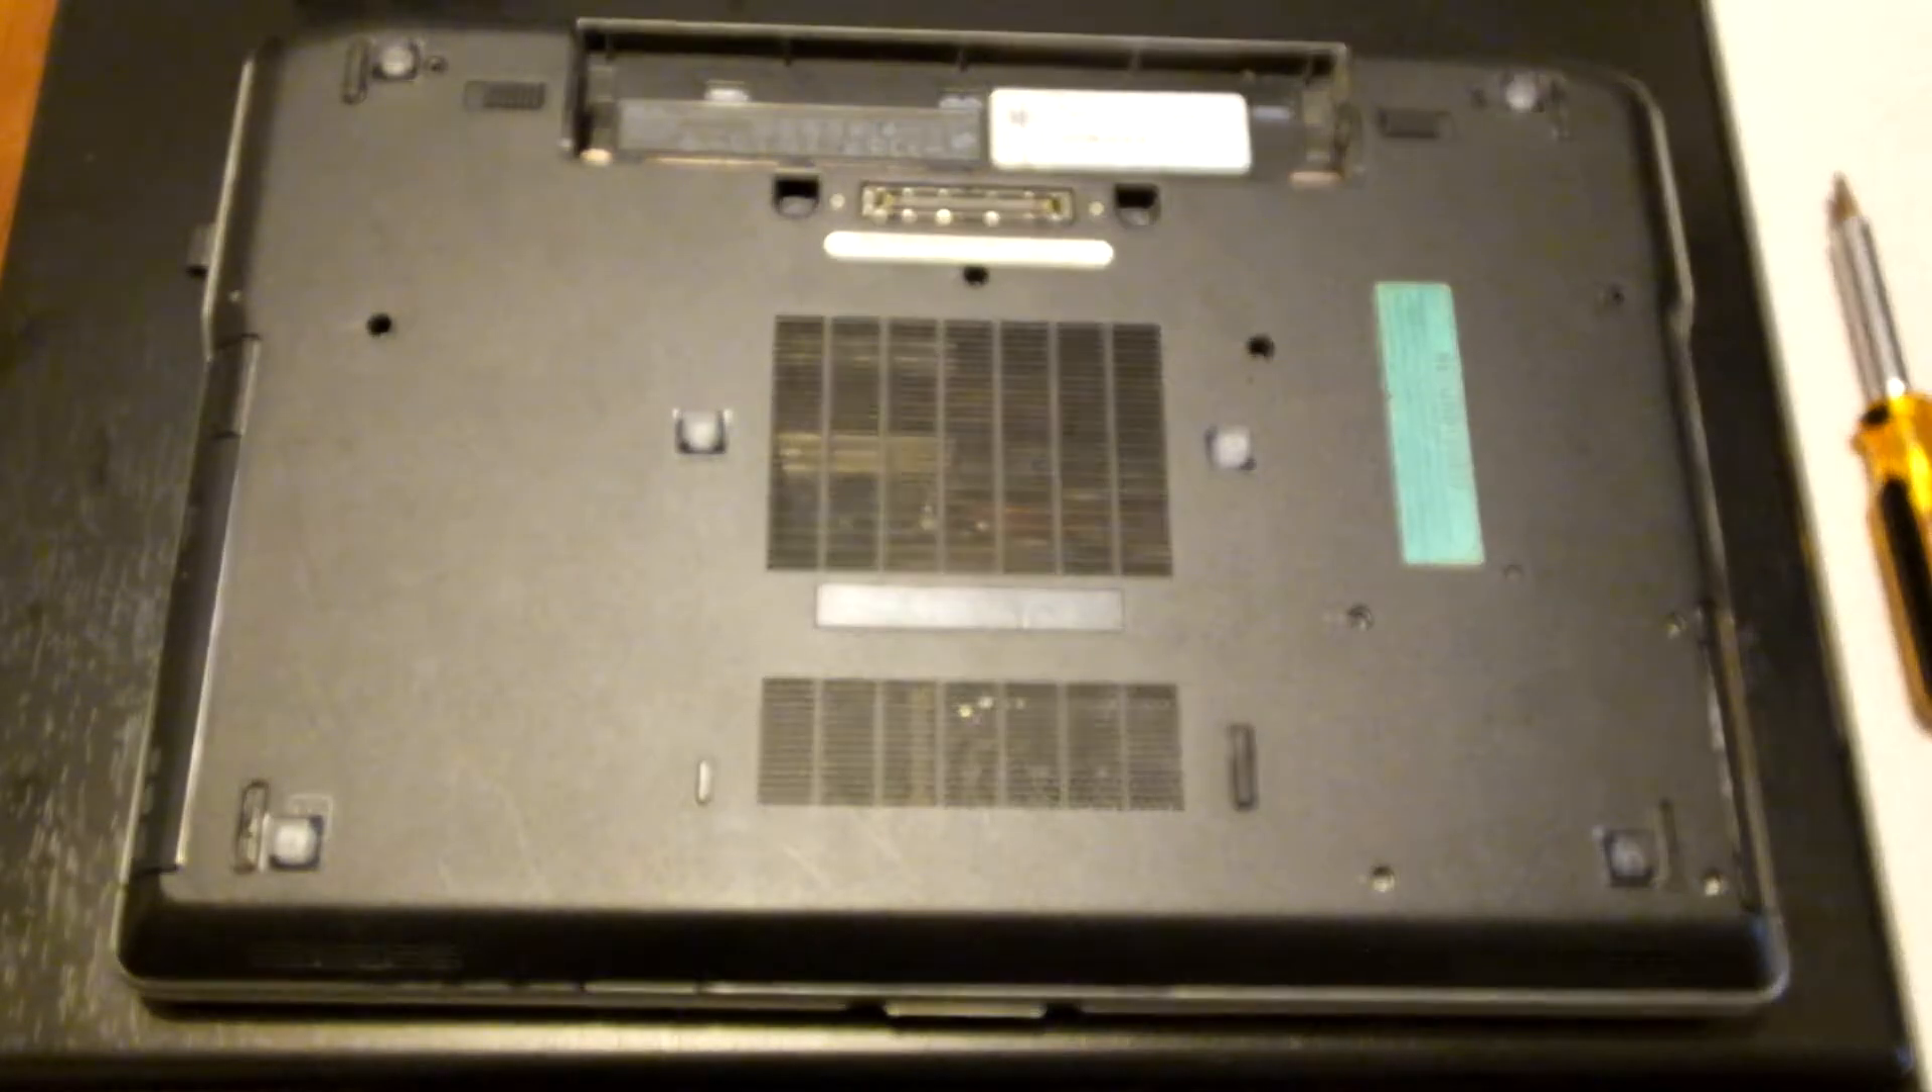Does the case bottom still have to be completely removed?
Yes.